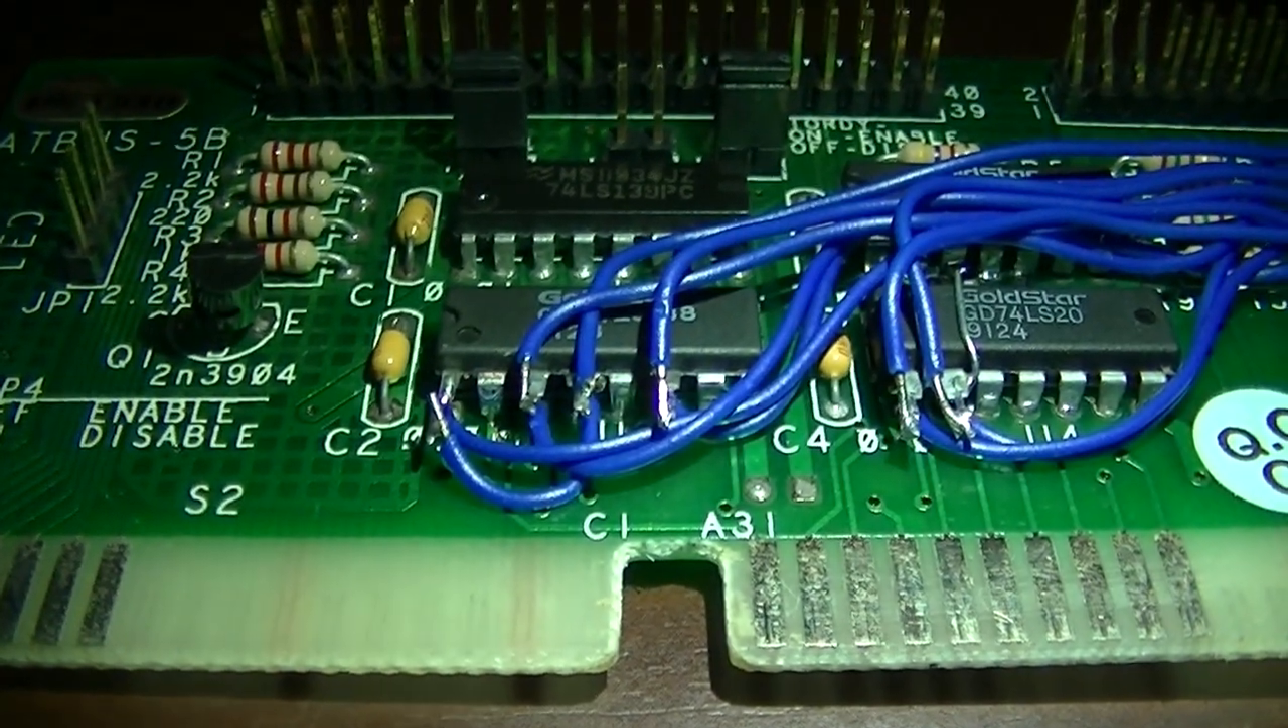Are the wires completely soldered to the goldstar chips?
Yes.